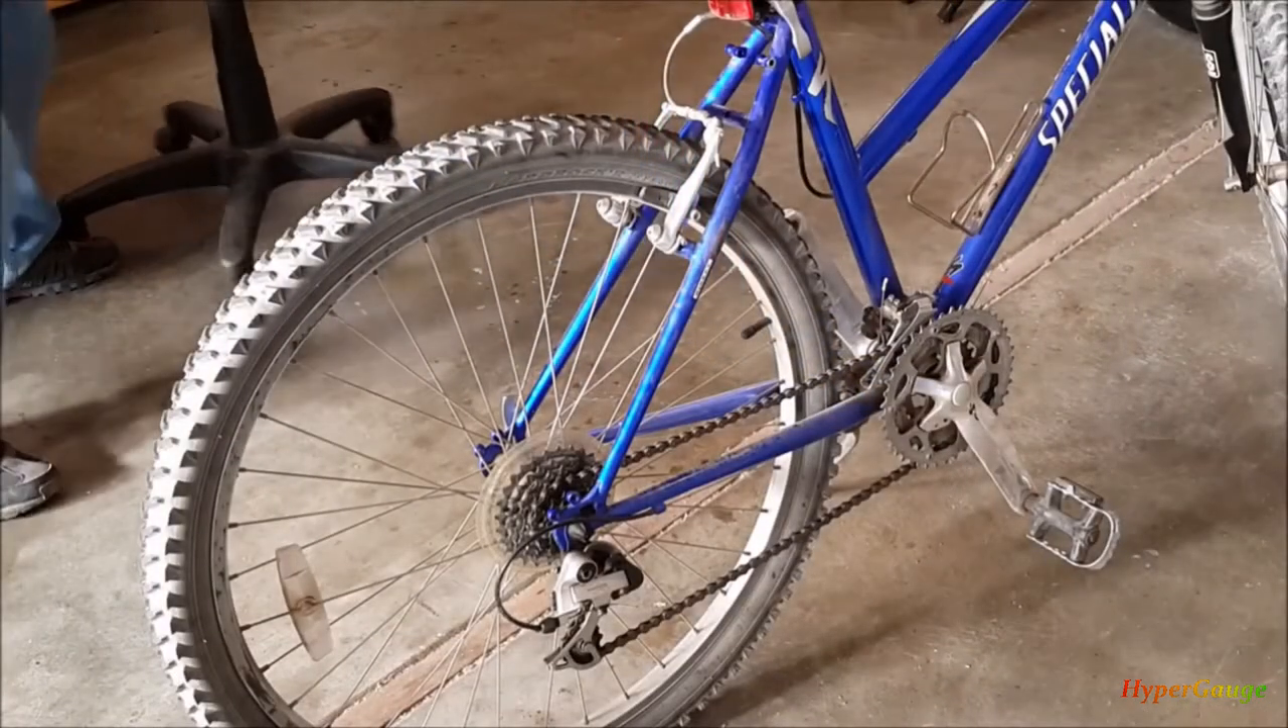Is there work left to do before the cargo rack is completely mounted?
Yes.